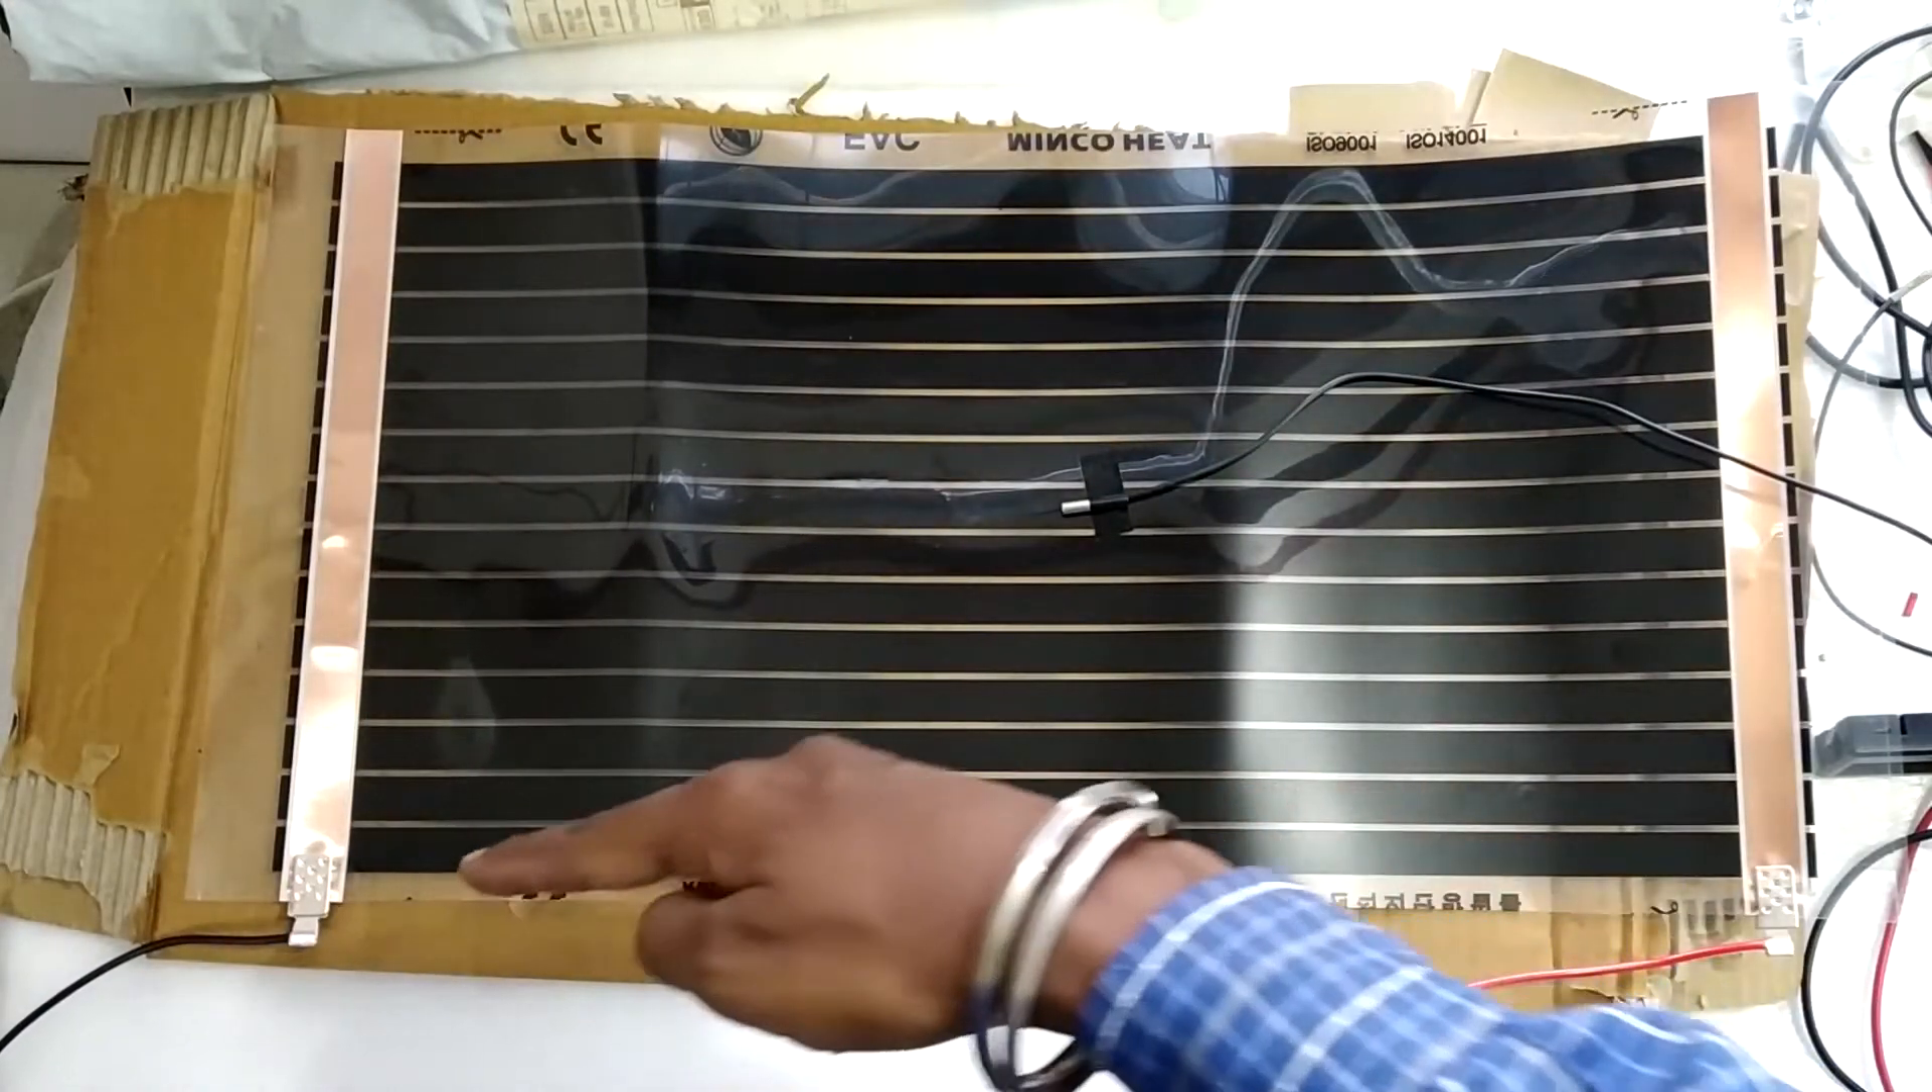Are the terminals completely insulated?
No.